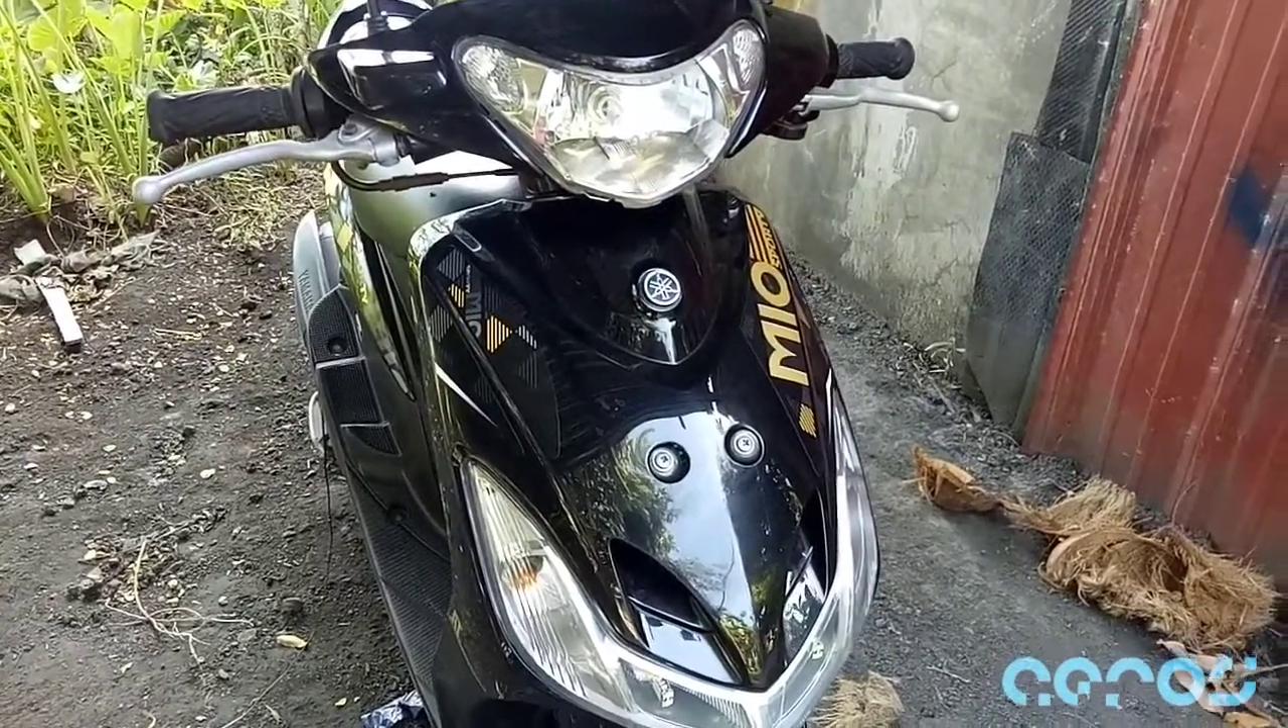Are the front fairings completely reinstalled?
Yes.